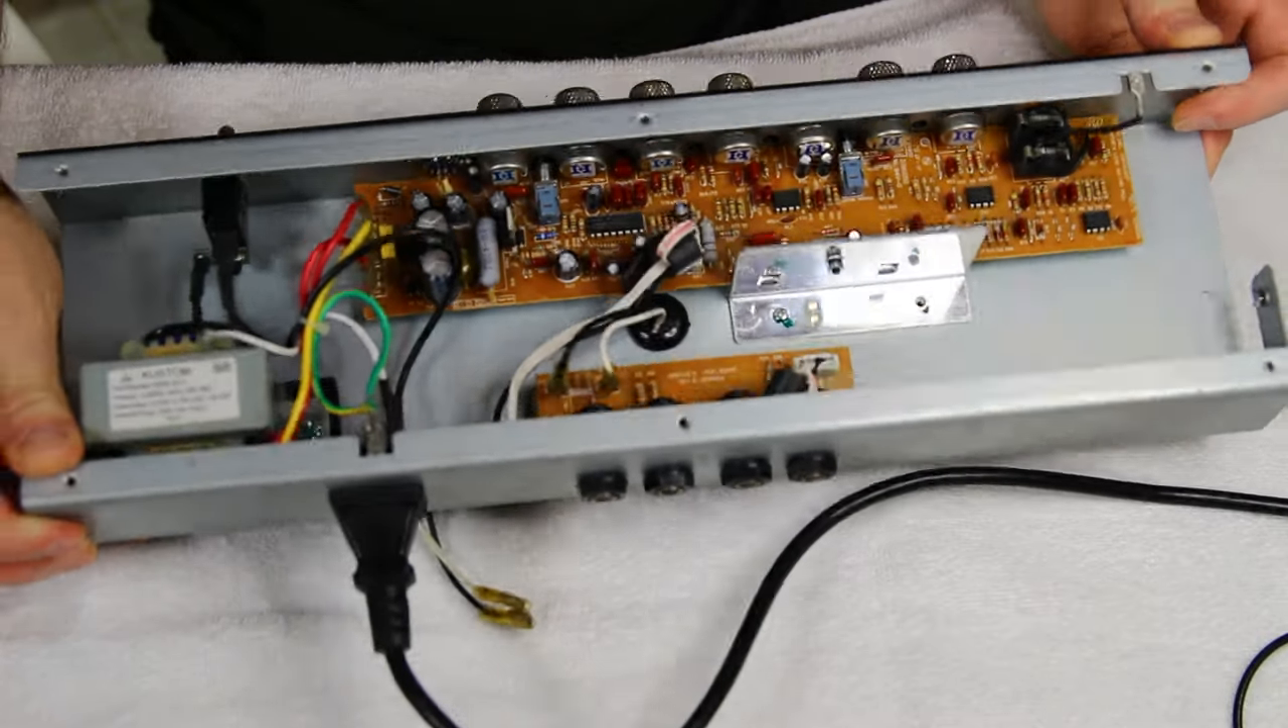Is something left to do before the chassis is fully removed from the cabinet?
No.